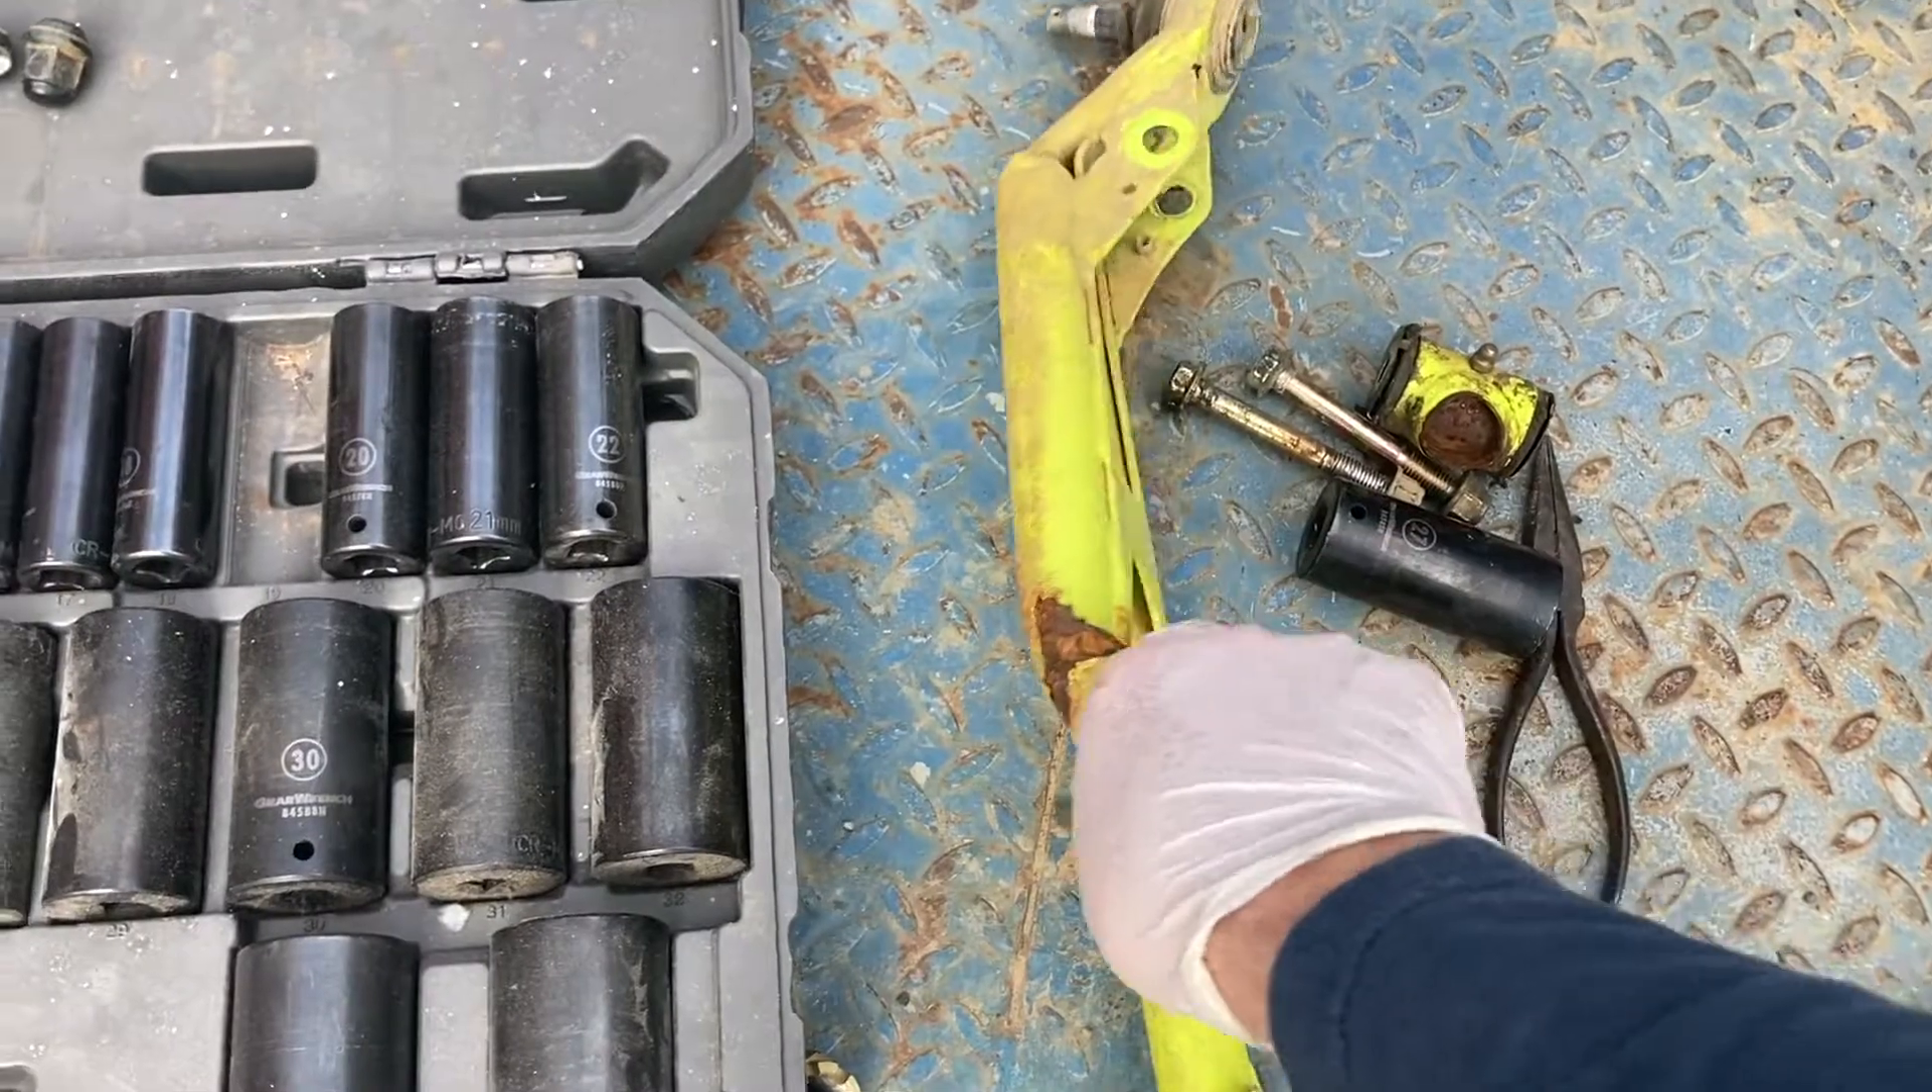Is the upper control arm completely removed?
Yes.